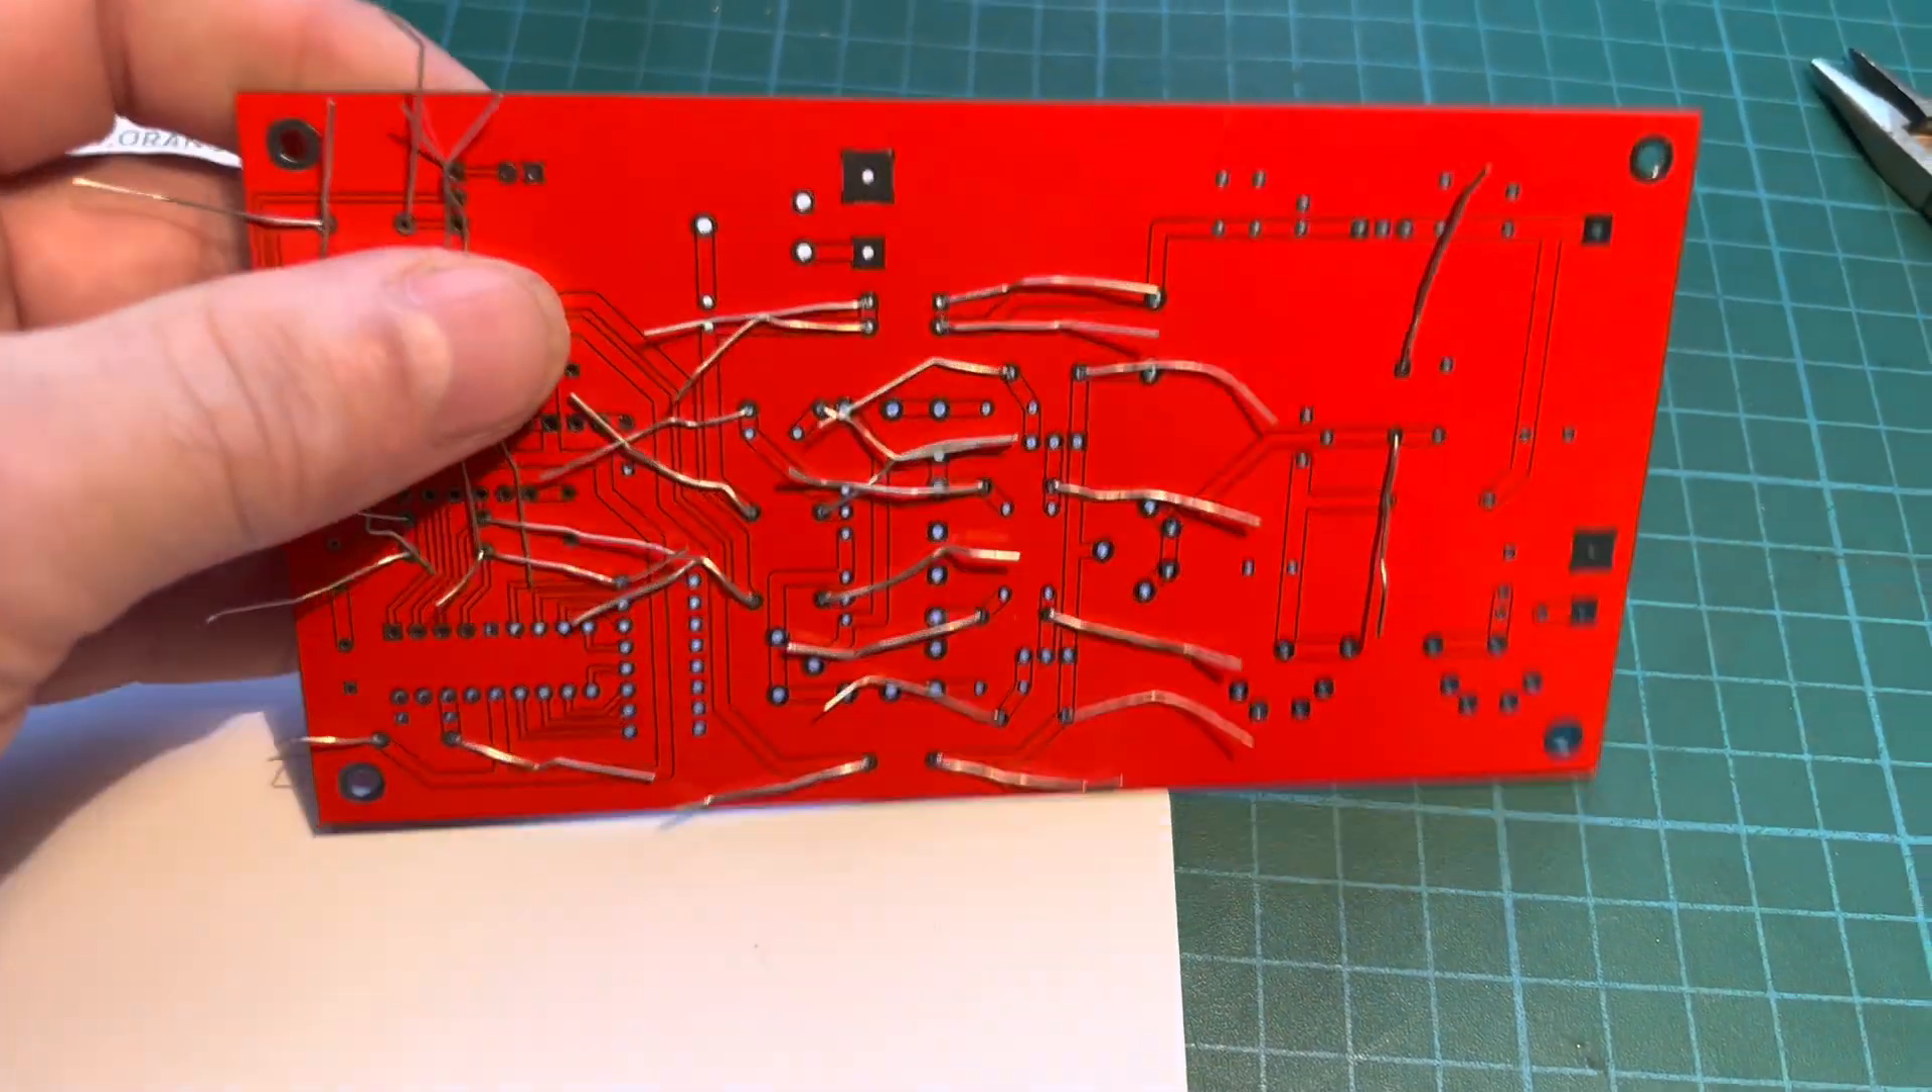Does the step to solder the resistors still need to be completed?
Yes.